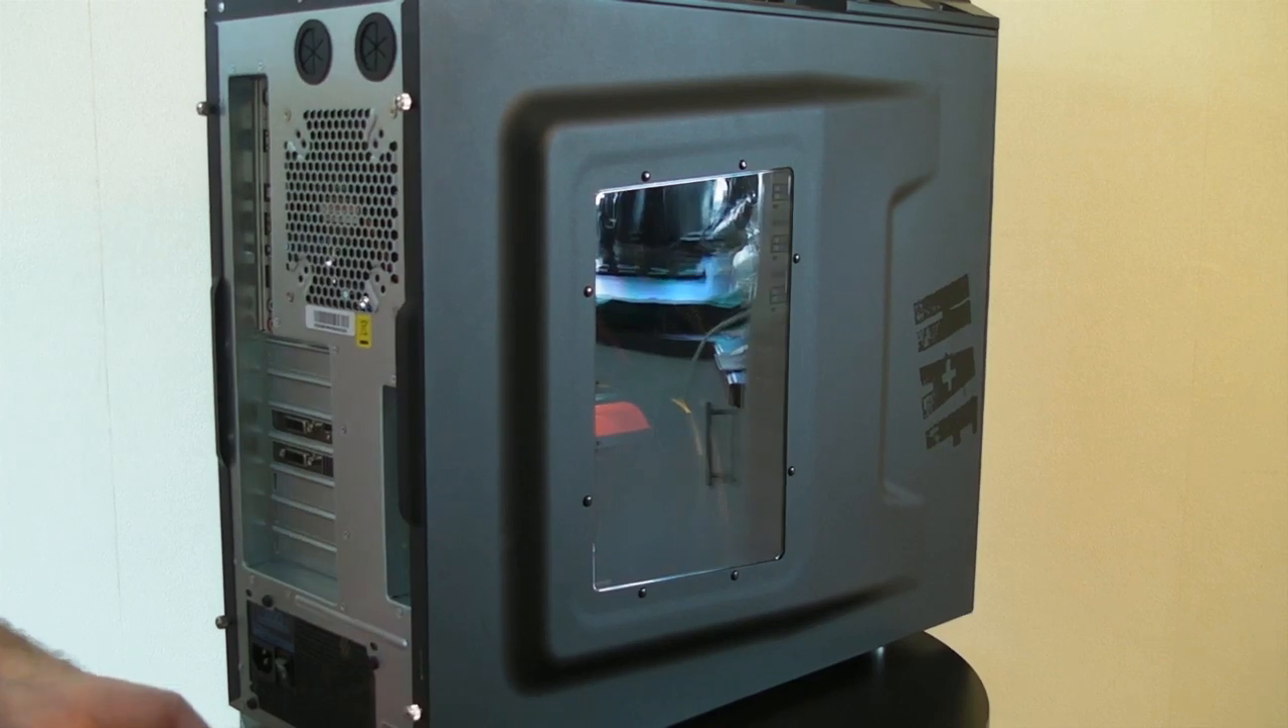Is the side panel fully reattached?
Yes.